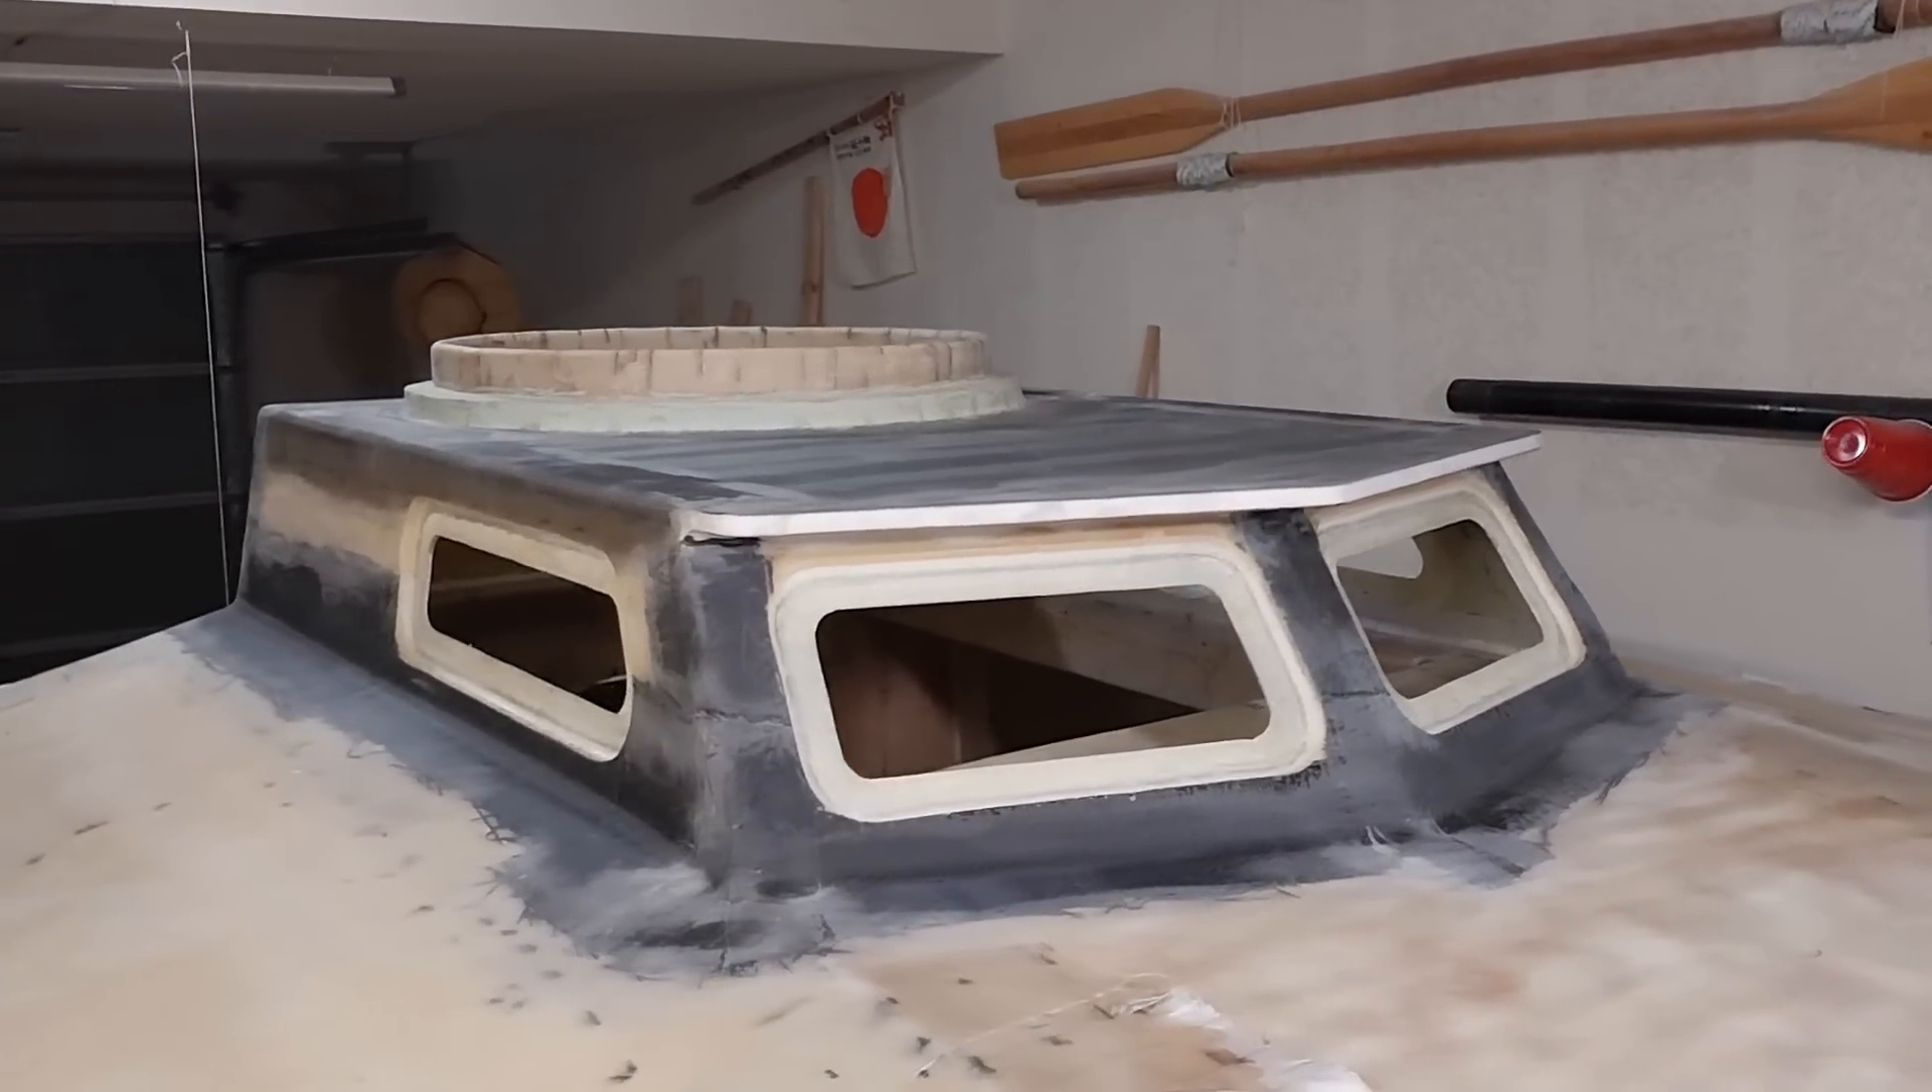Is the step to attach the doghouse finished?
Yes.